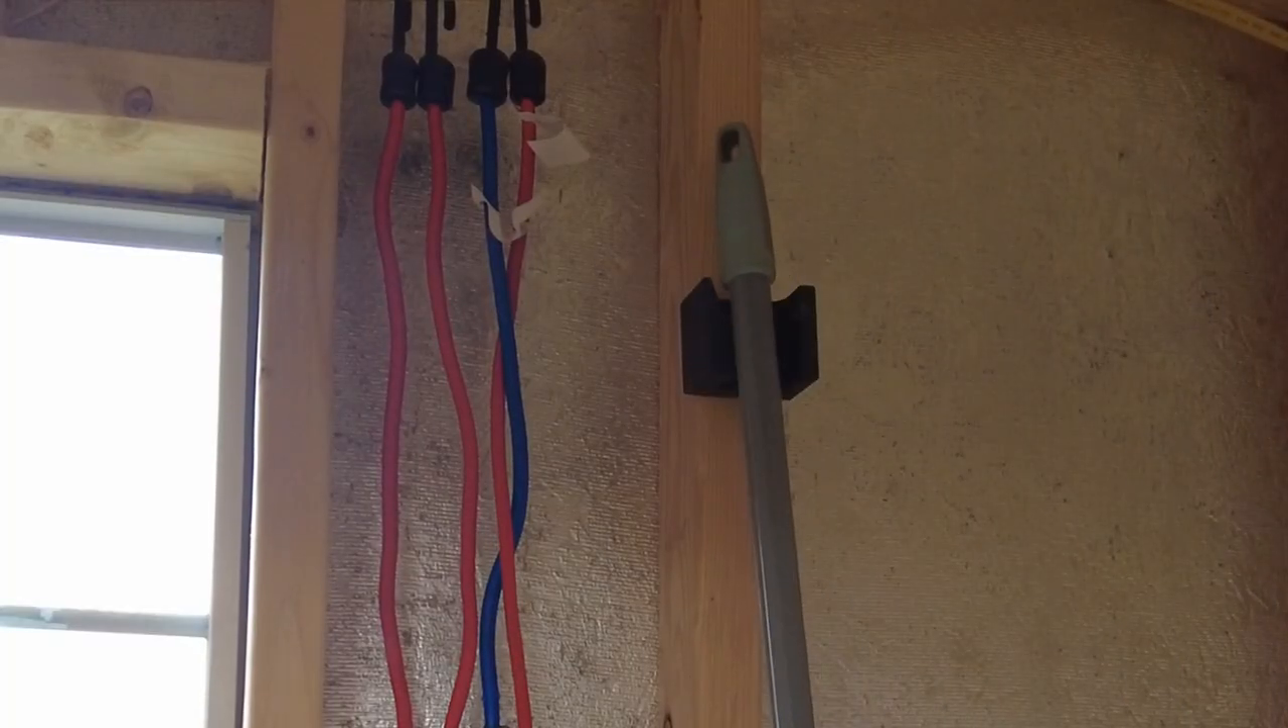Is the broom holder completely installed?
Yes.